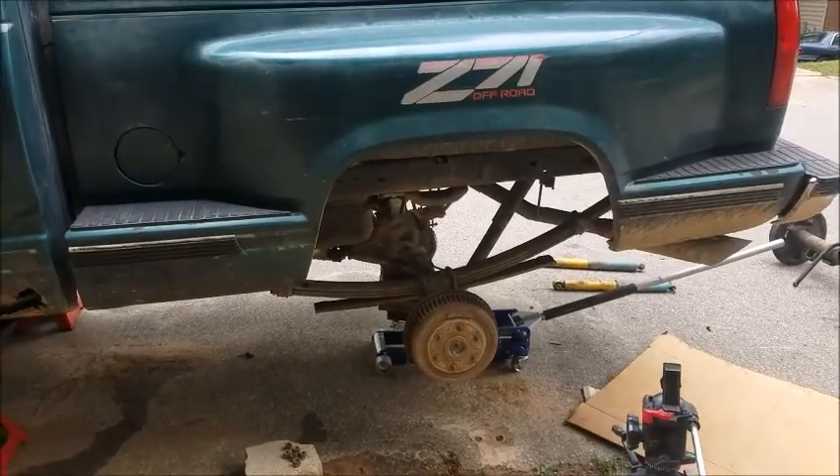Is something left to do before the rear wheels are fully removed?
No.